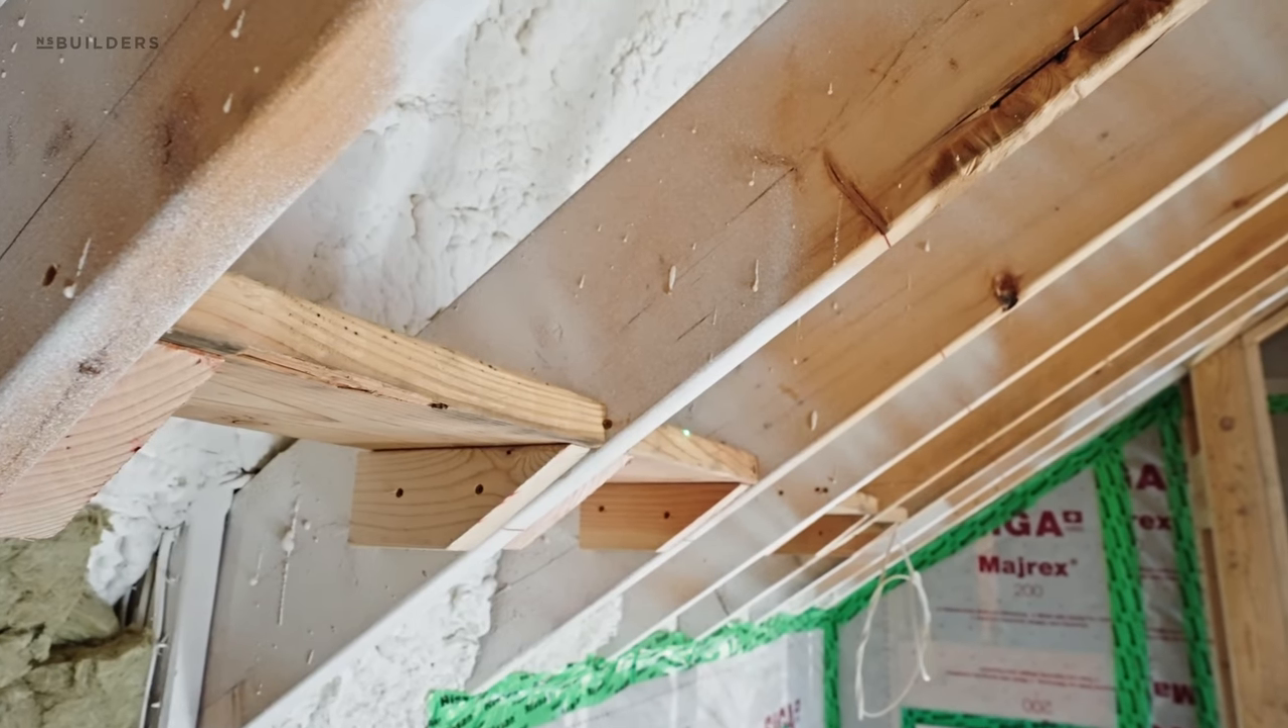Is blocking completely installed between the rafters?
Yes.